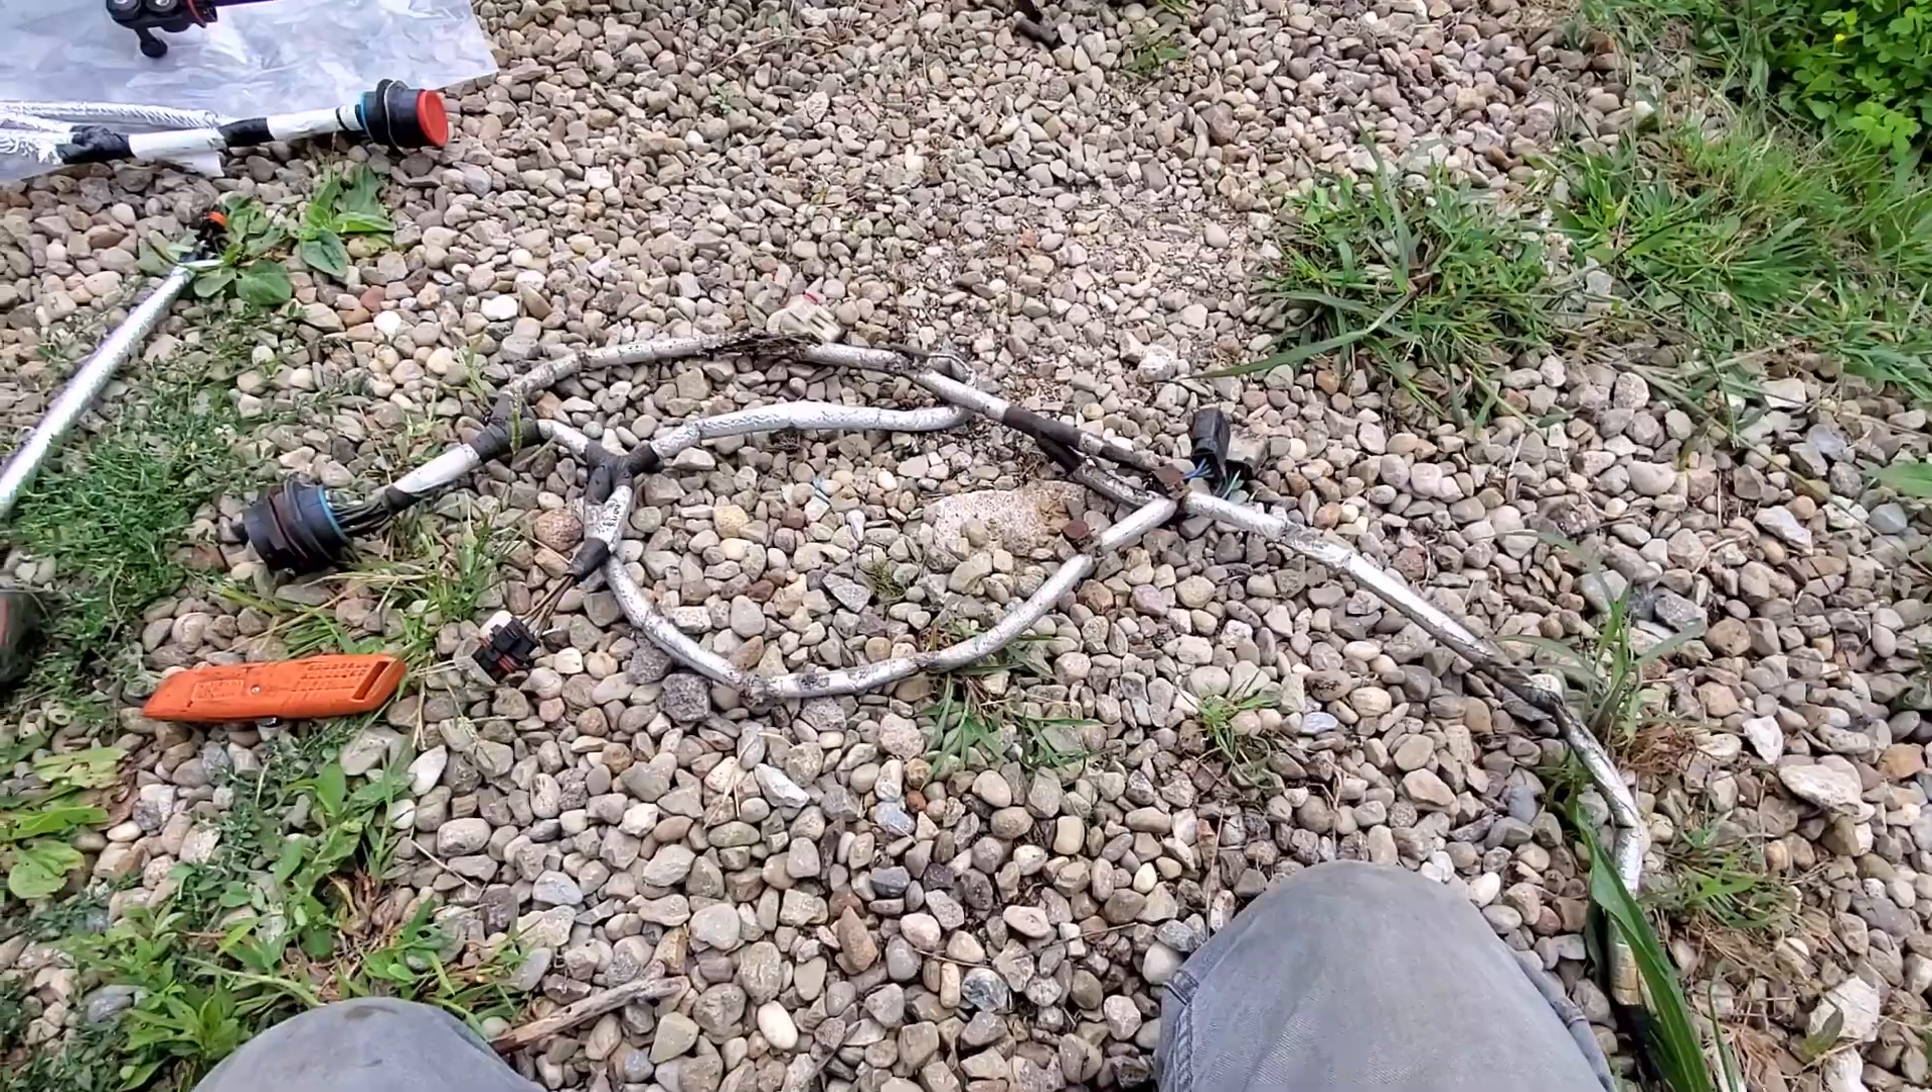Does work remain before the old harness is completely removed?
No.